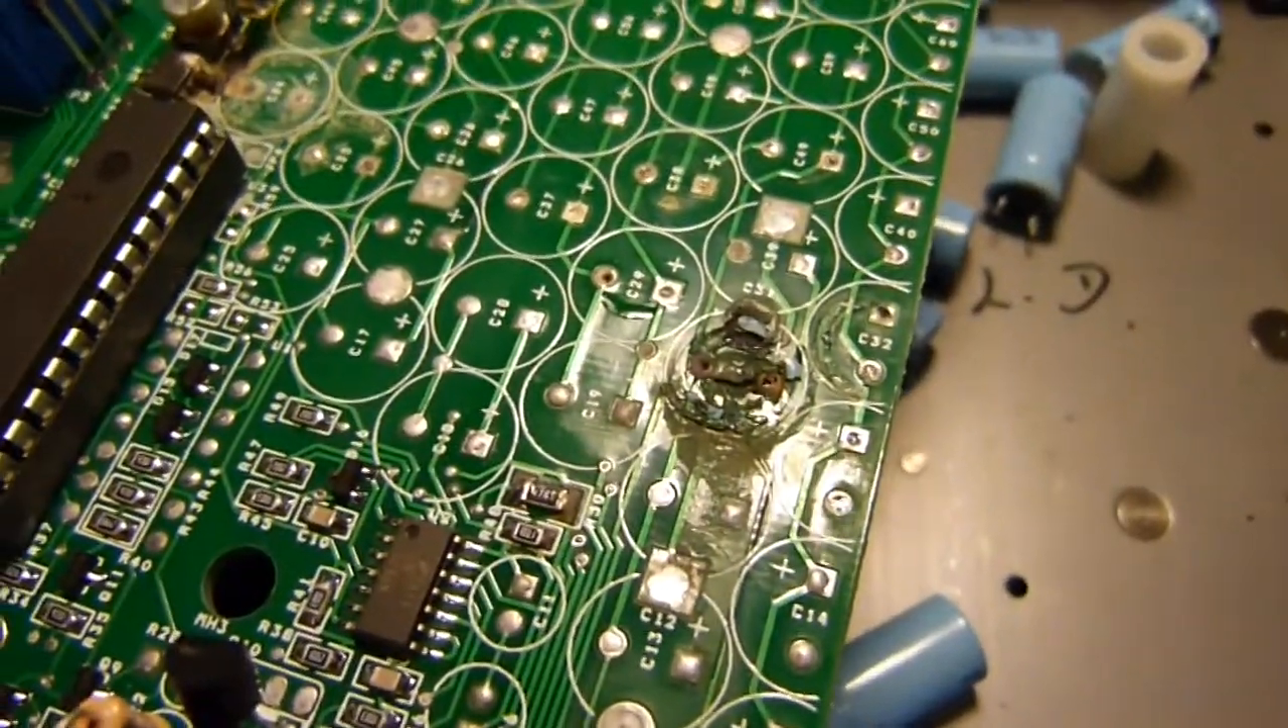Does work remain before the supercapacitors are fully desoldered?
No.